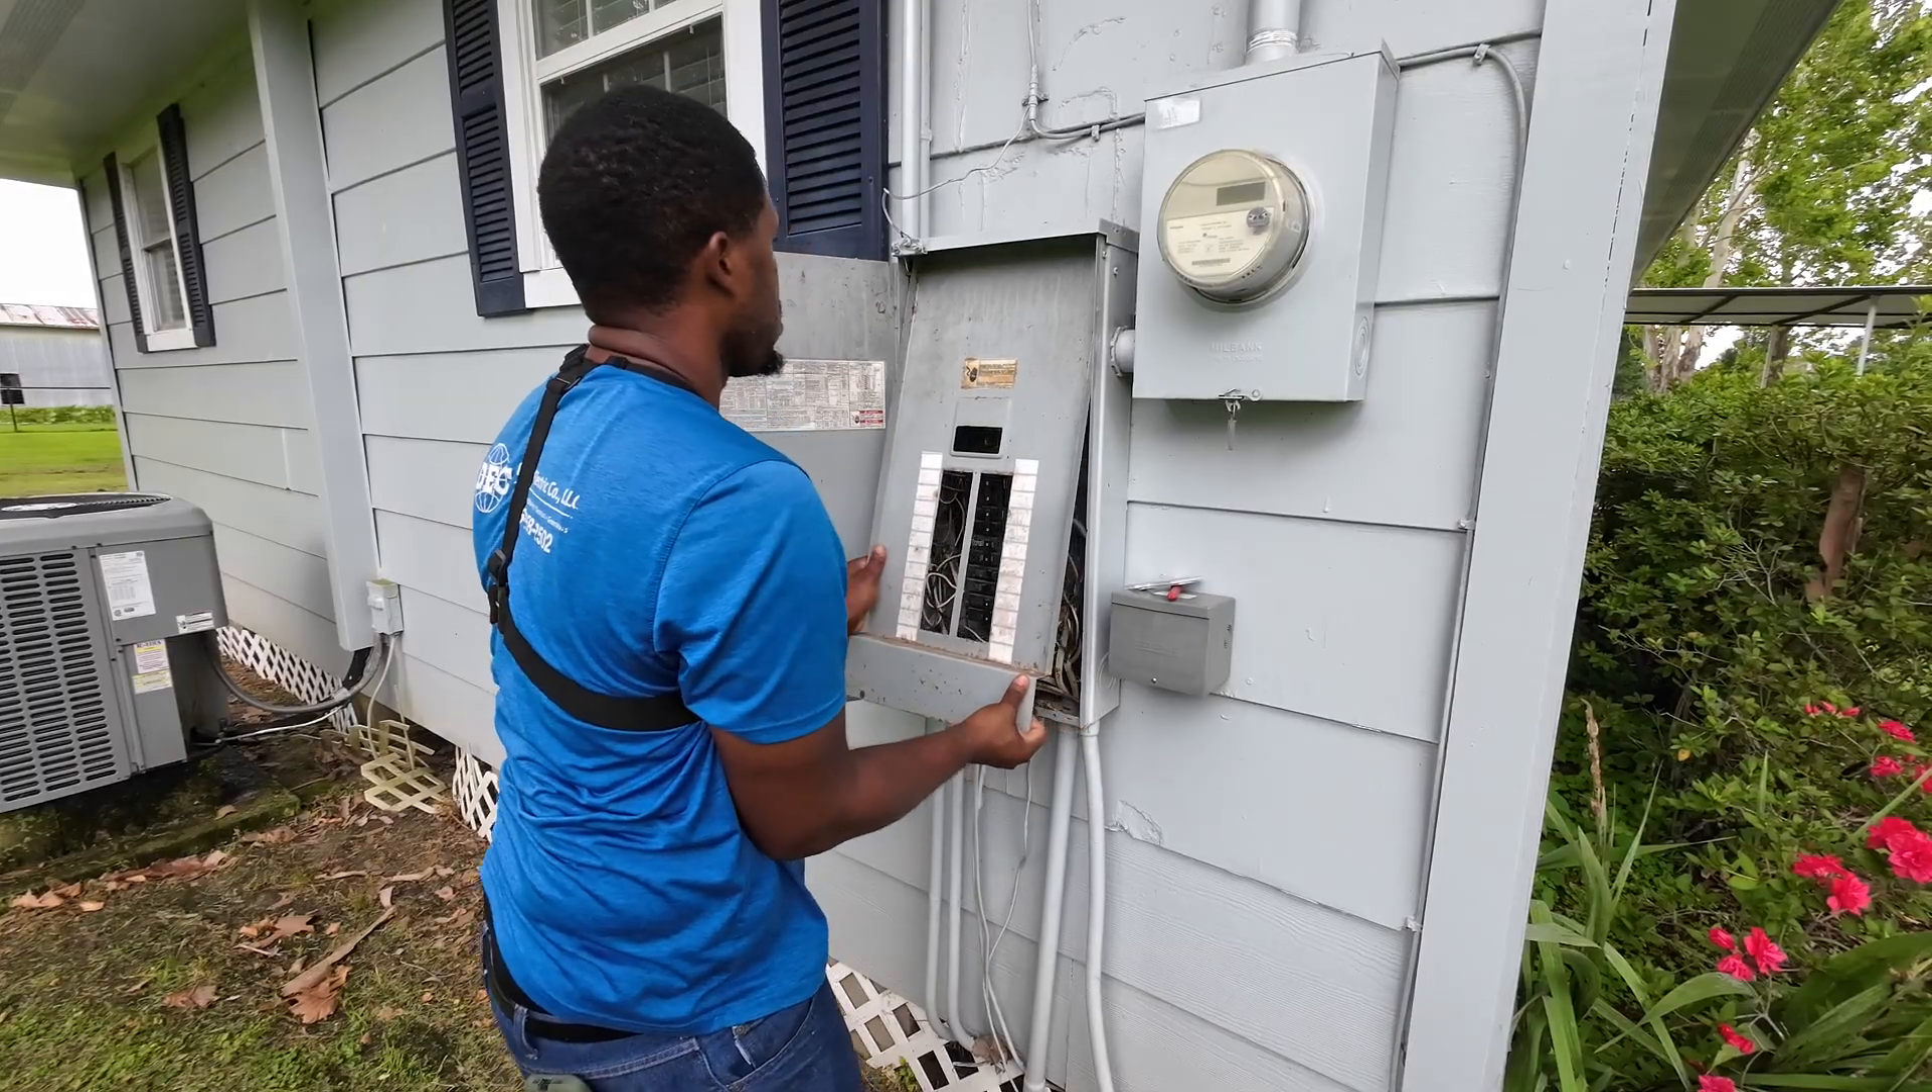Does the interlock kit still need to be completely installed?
Yes.